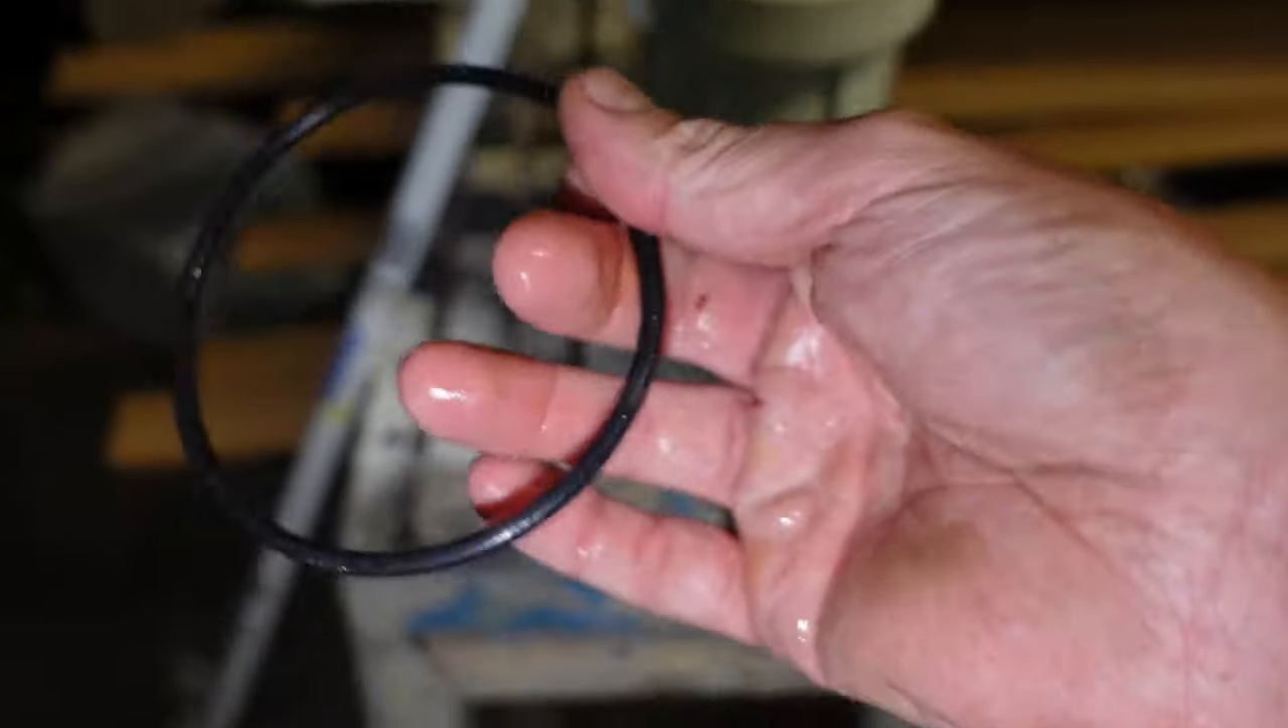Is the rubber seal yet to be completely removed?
No.